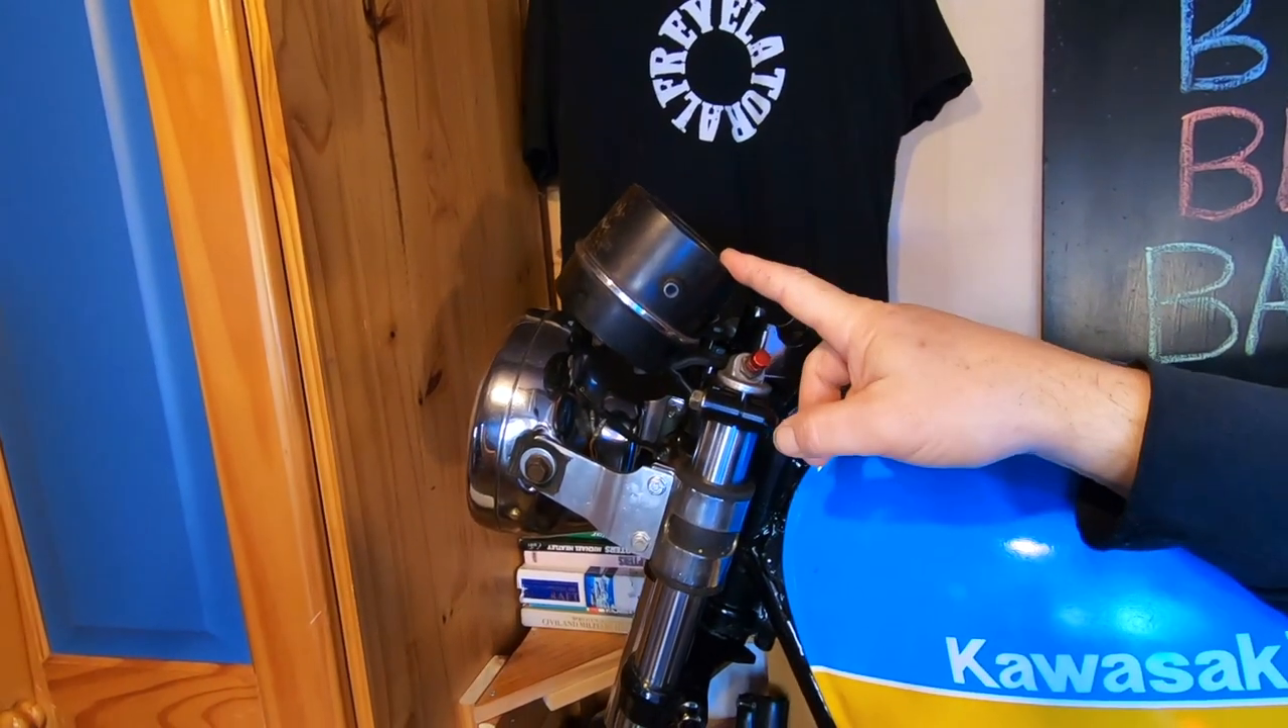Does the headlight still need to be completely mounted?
No.